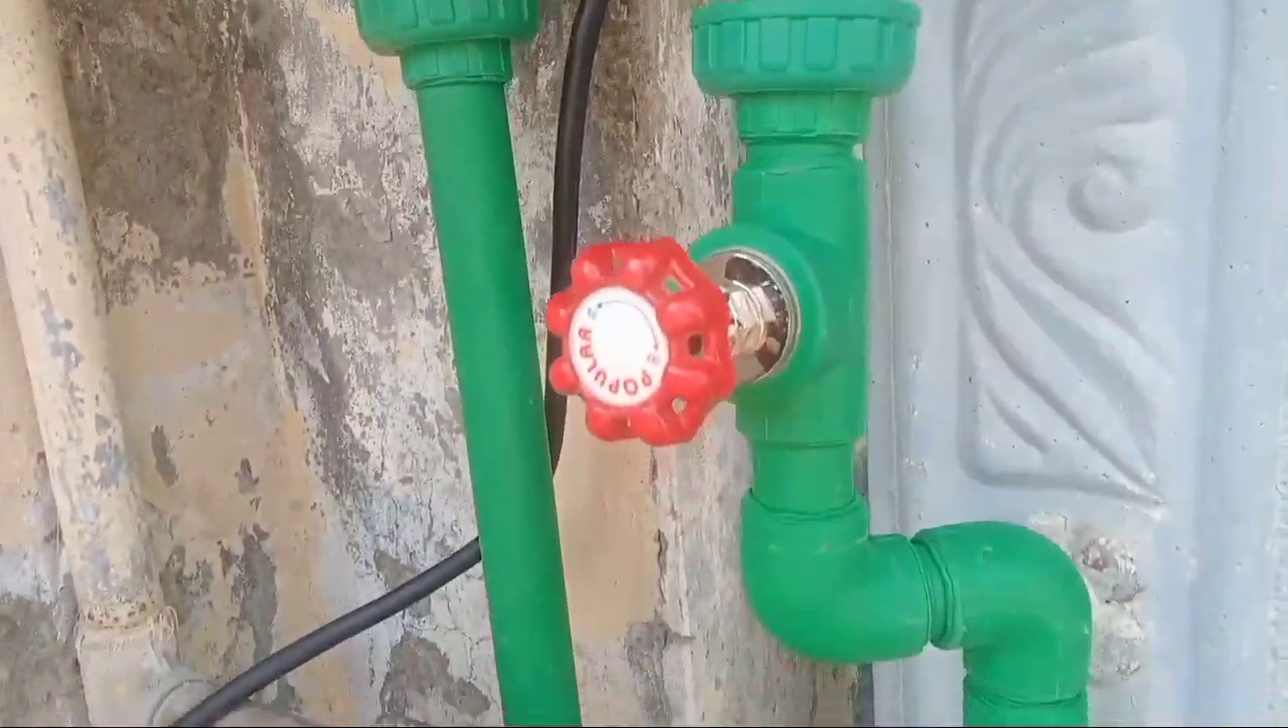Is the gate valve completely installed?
Yes.